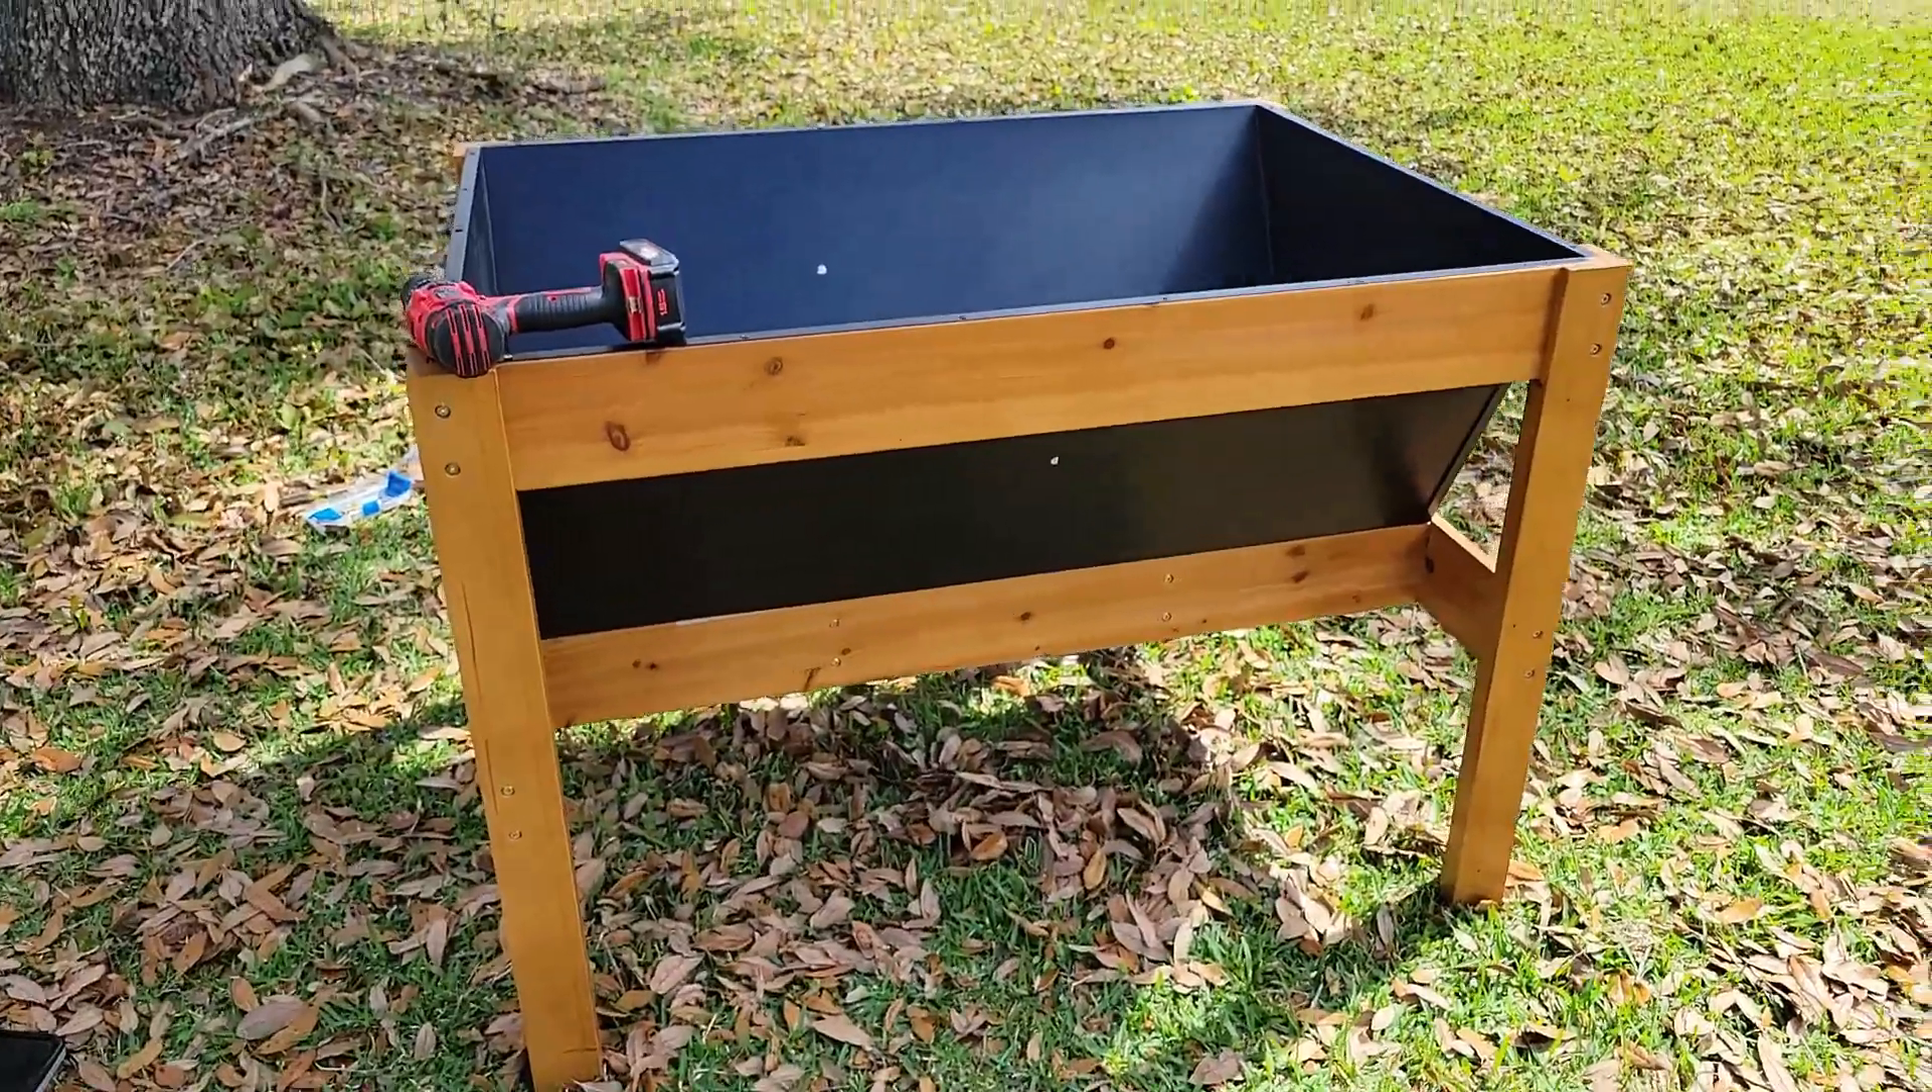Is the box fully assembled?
Yes.